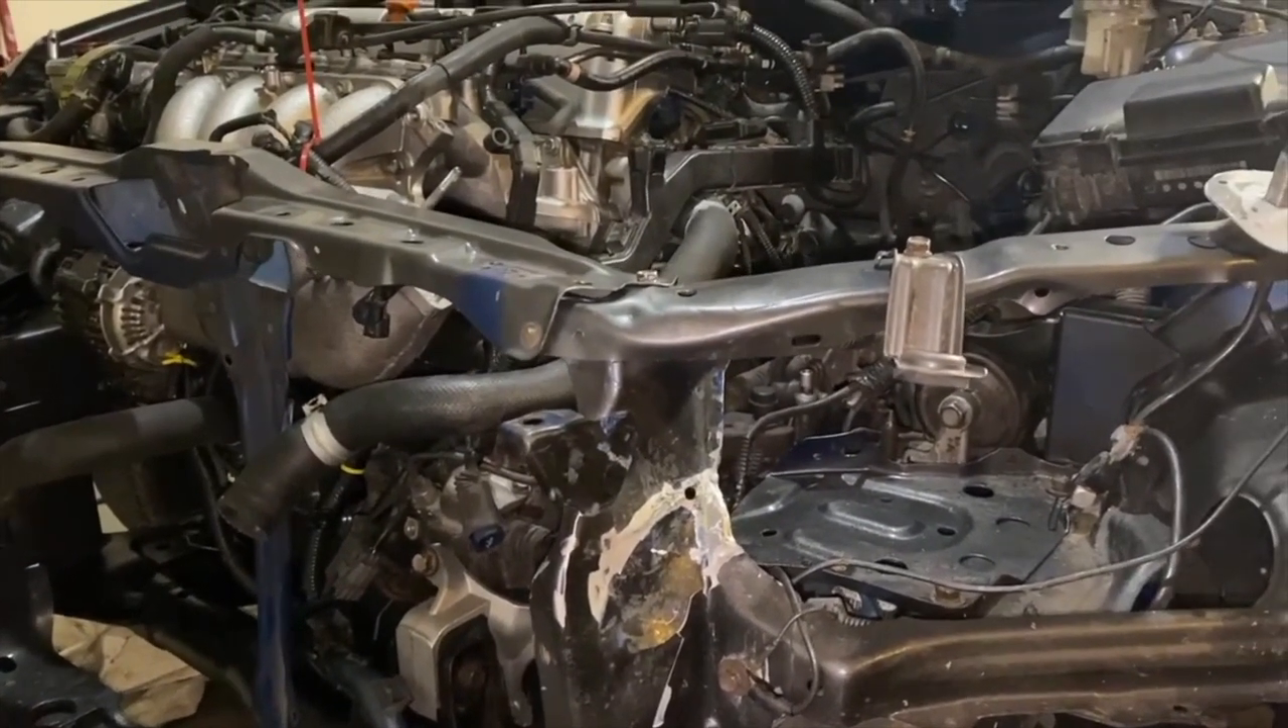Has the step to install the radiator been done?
No.